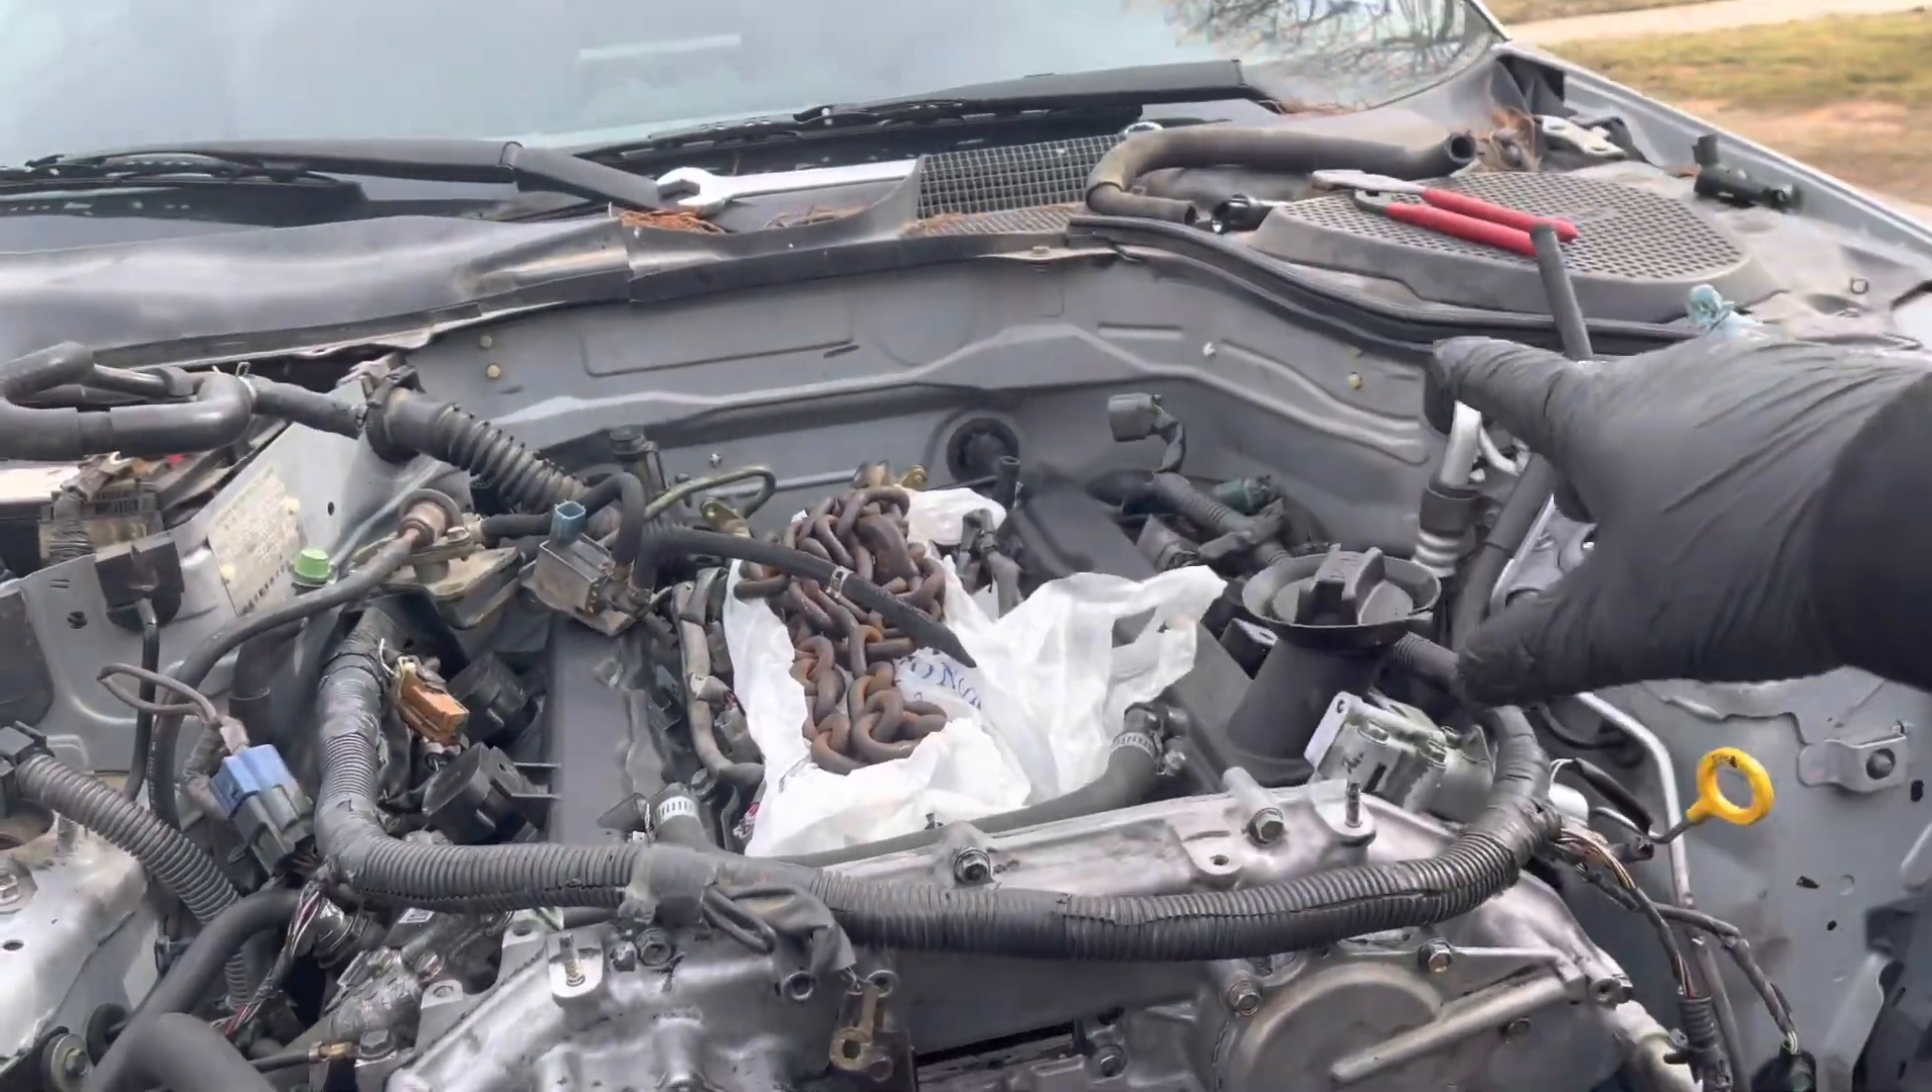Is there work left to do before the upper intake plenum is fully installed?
Yes.